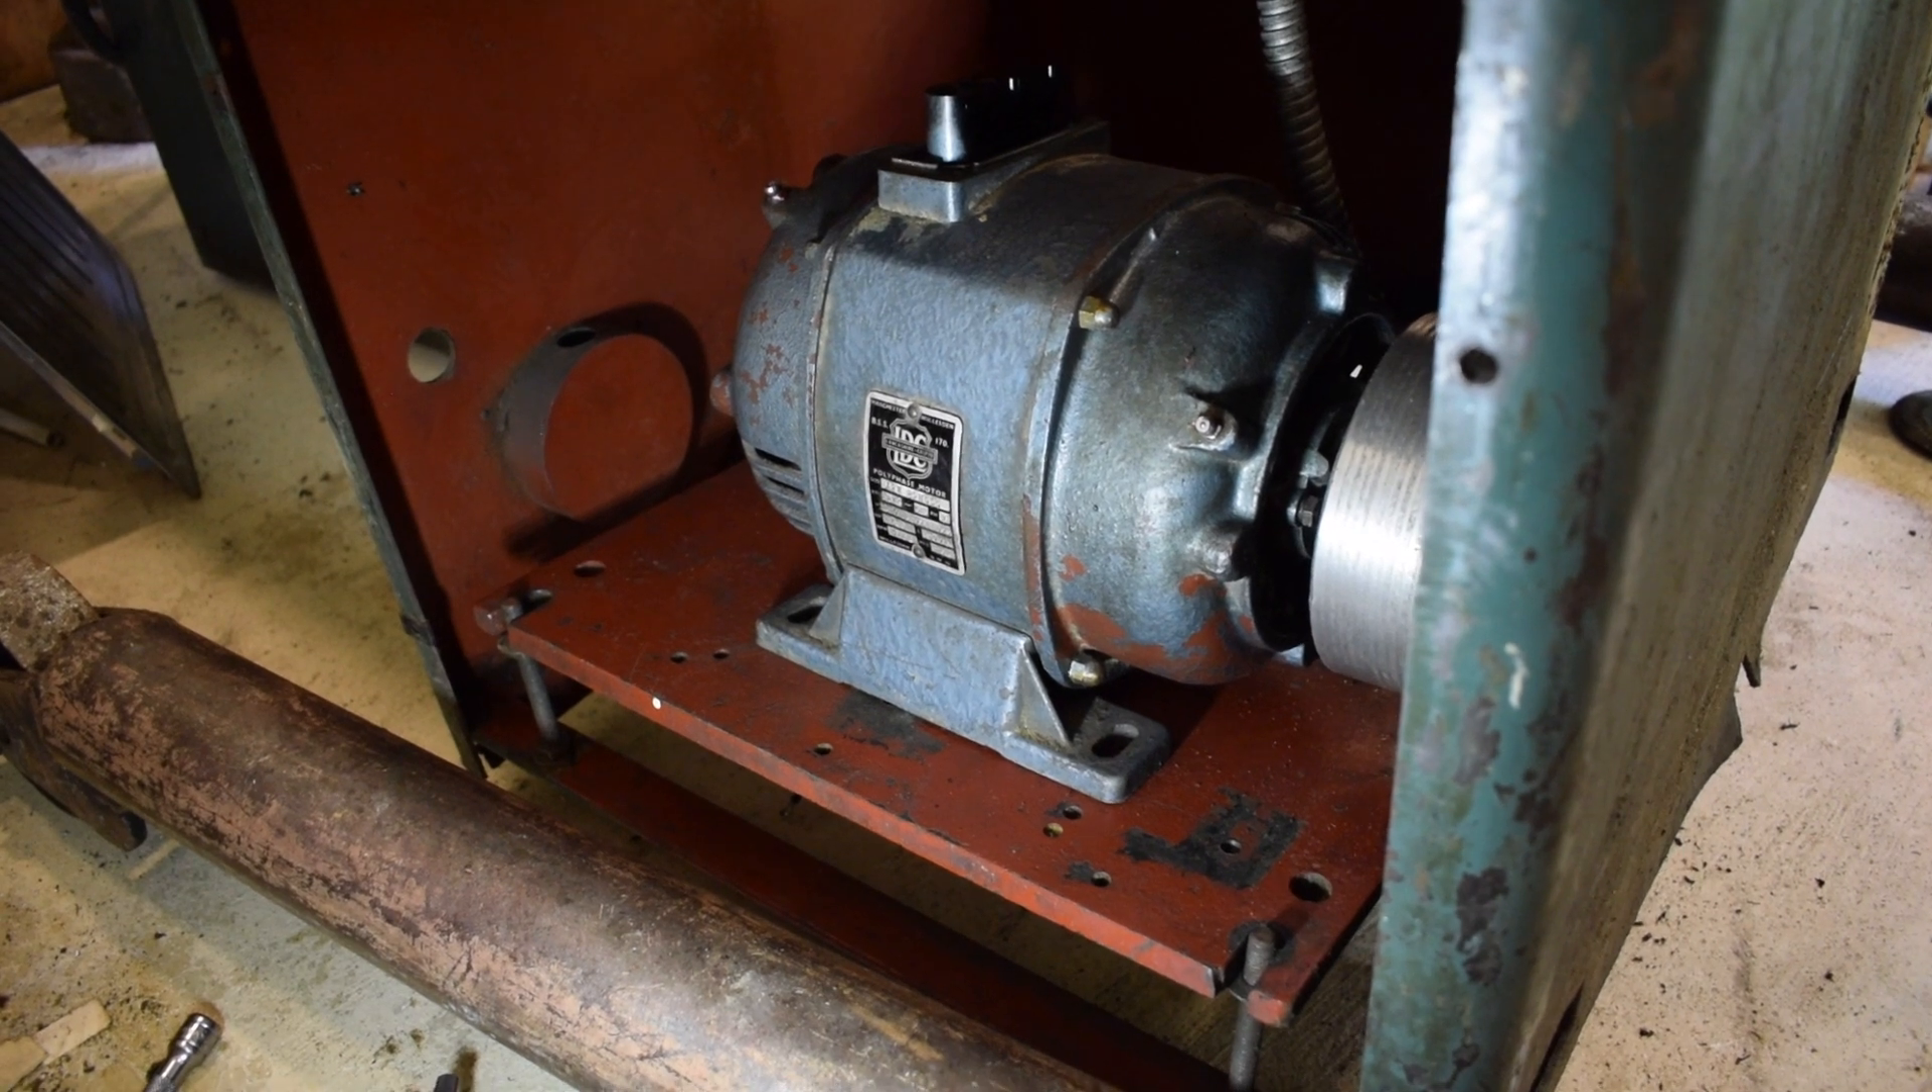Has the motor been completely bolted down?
No.